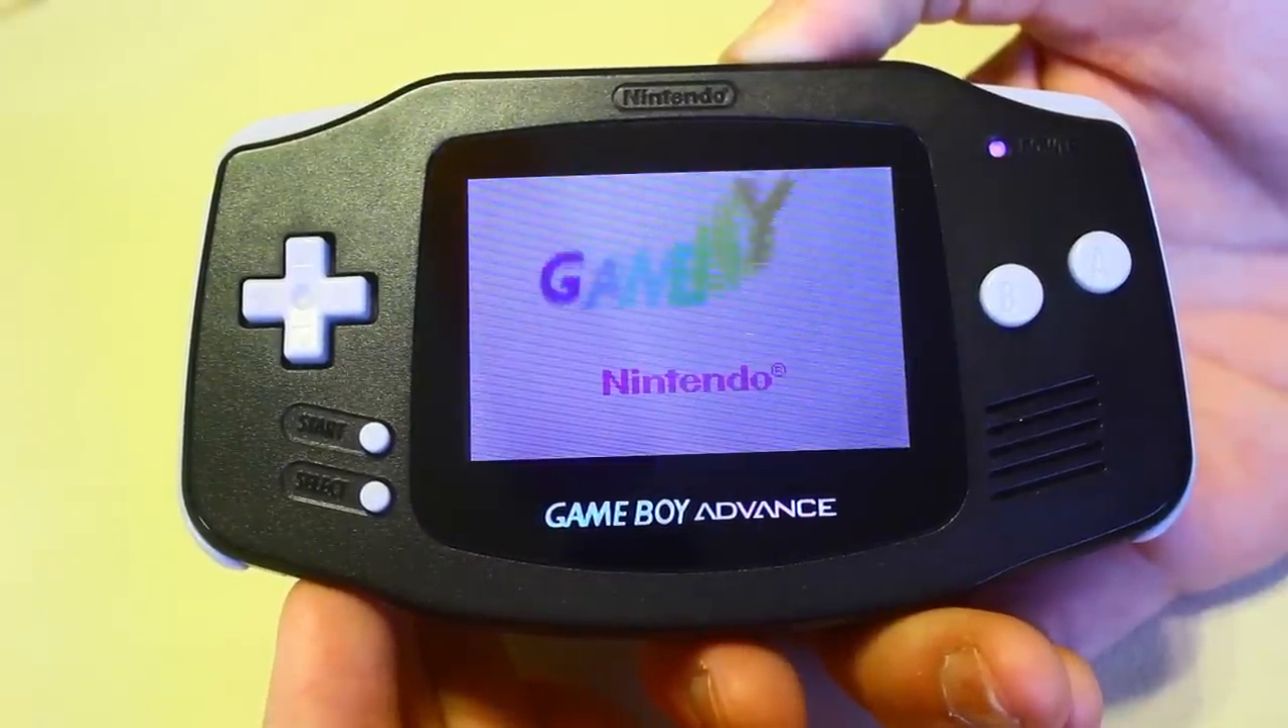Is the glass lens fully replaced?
Yes.